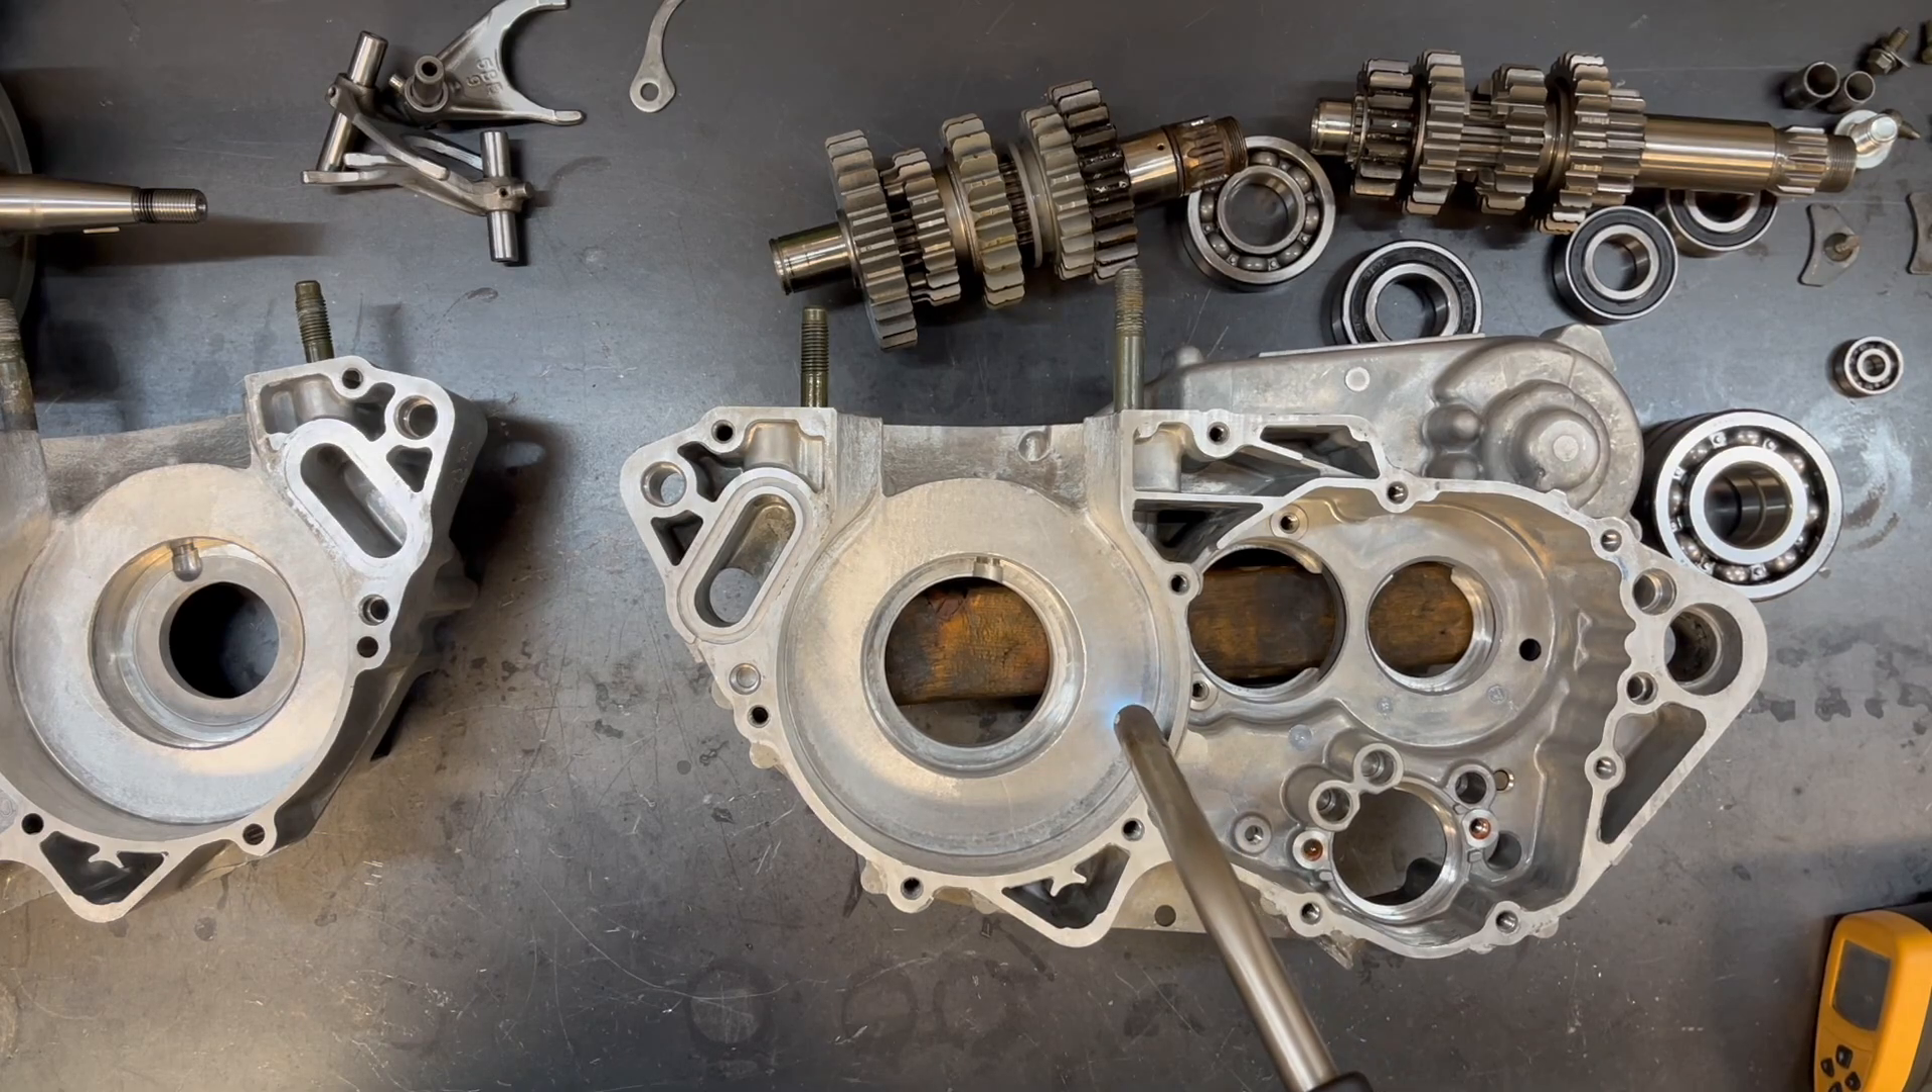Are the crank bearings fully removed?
Yes.